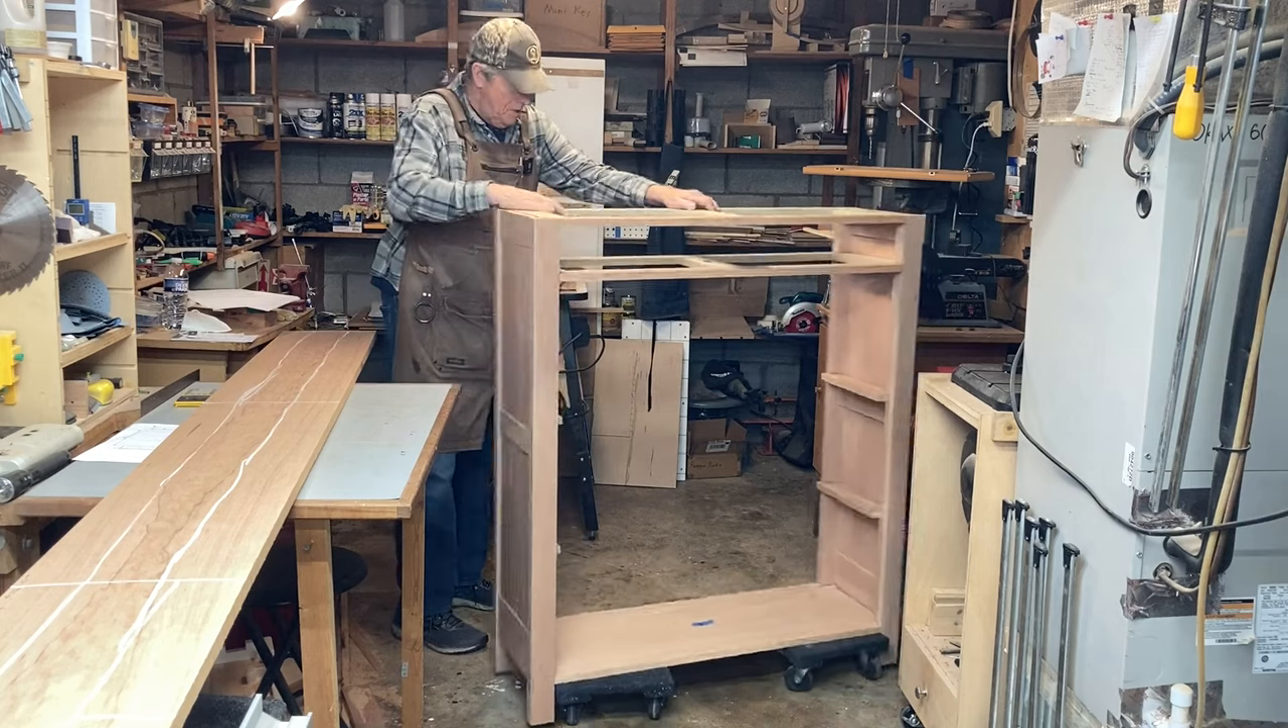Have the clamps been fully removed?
Yes.